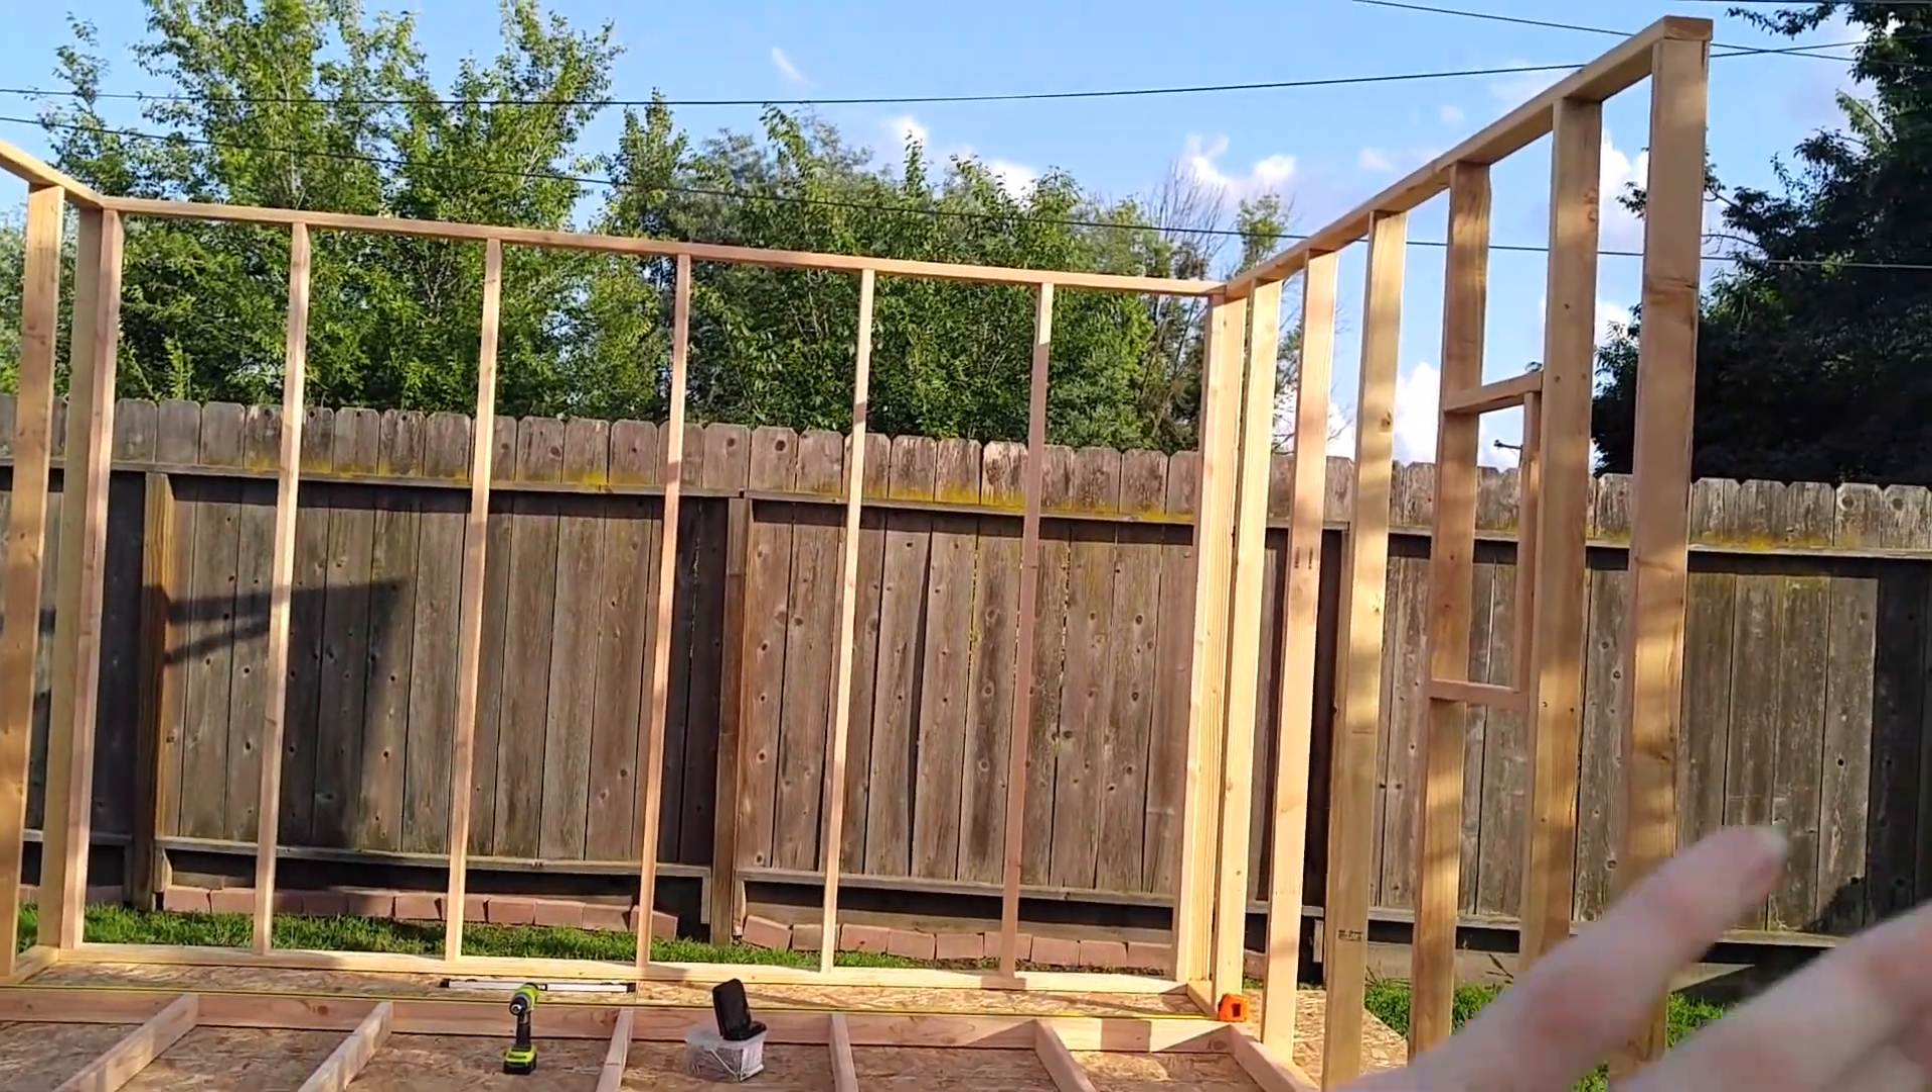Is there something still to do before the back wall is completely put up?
No.